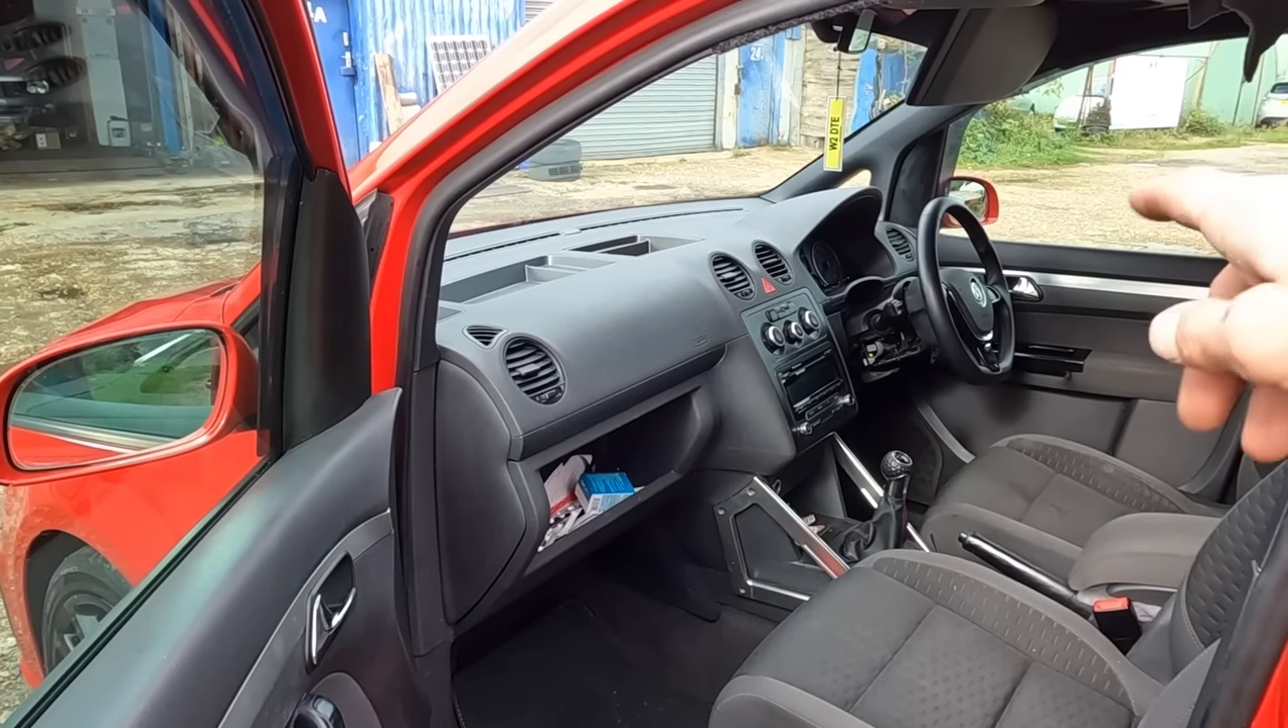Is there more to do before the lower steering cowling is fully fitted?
Yes.